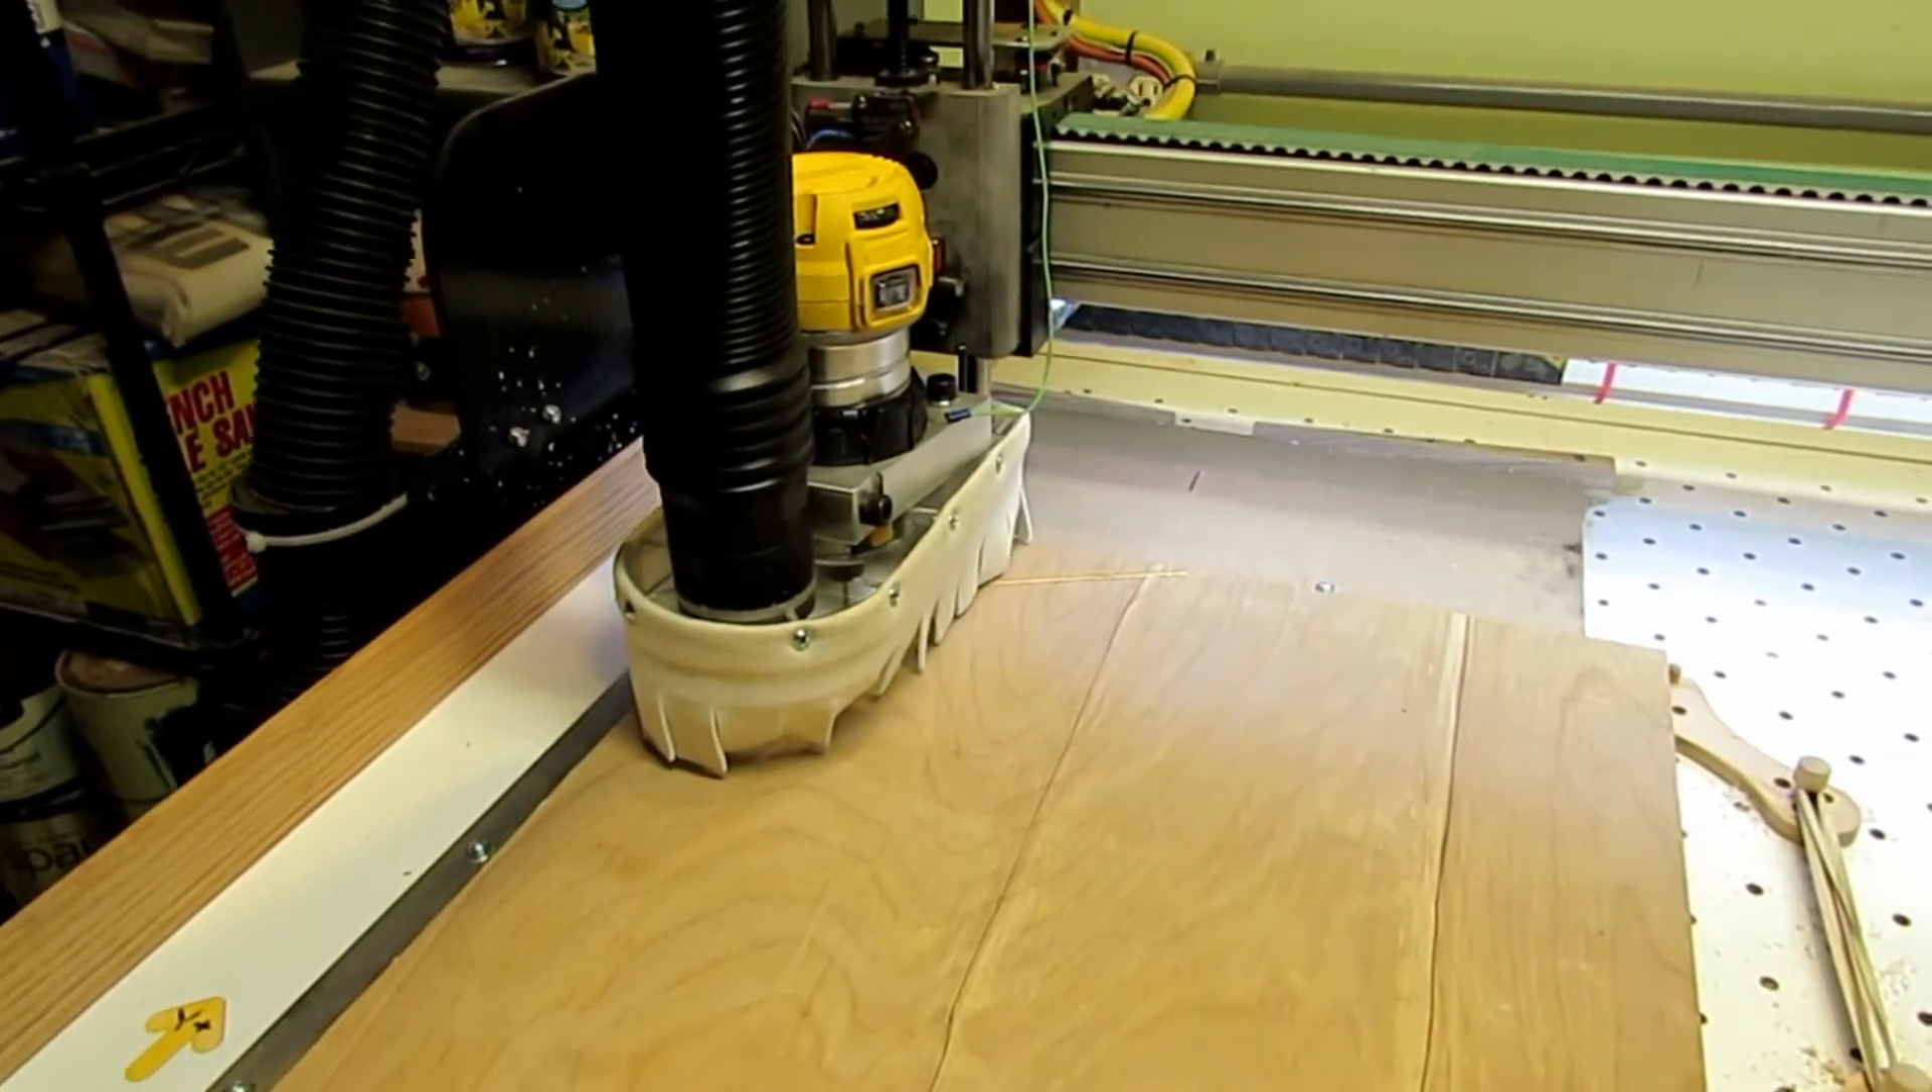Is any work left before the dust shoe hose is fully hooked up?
No.